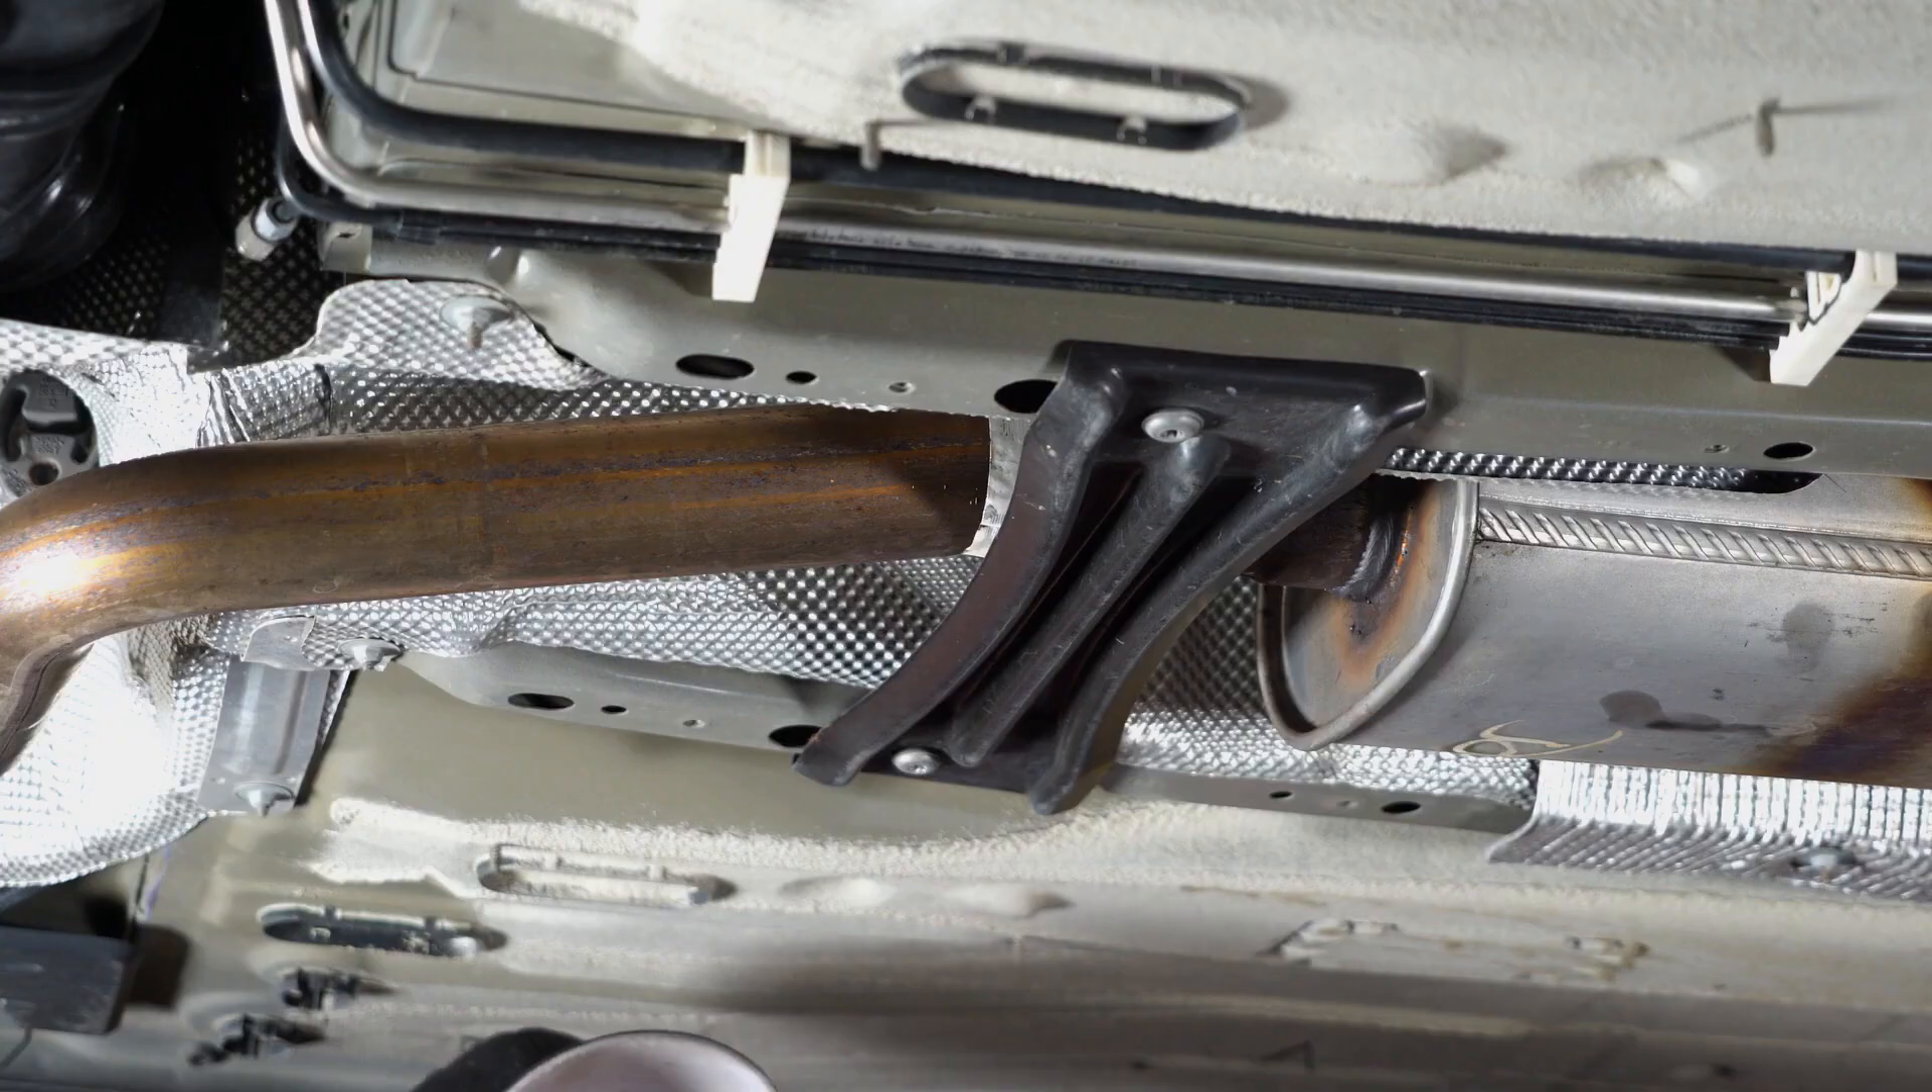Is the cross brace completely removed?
No.